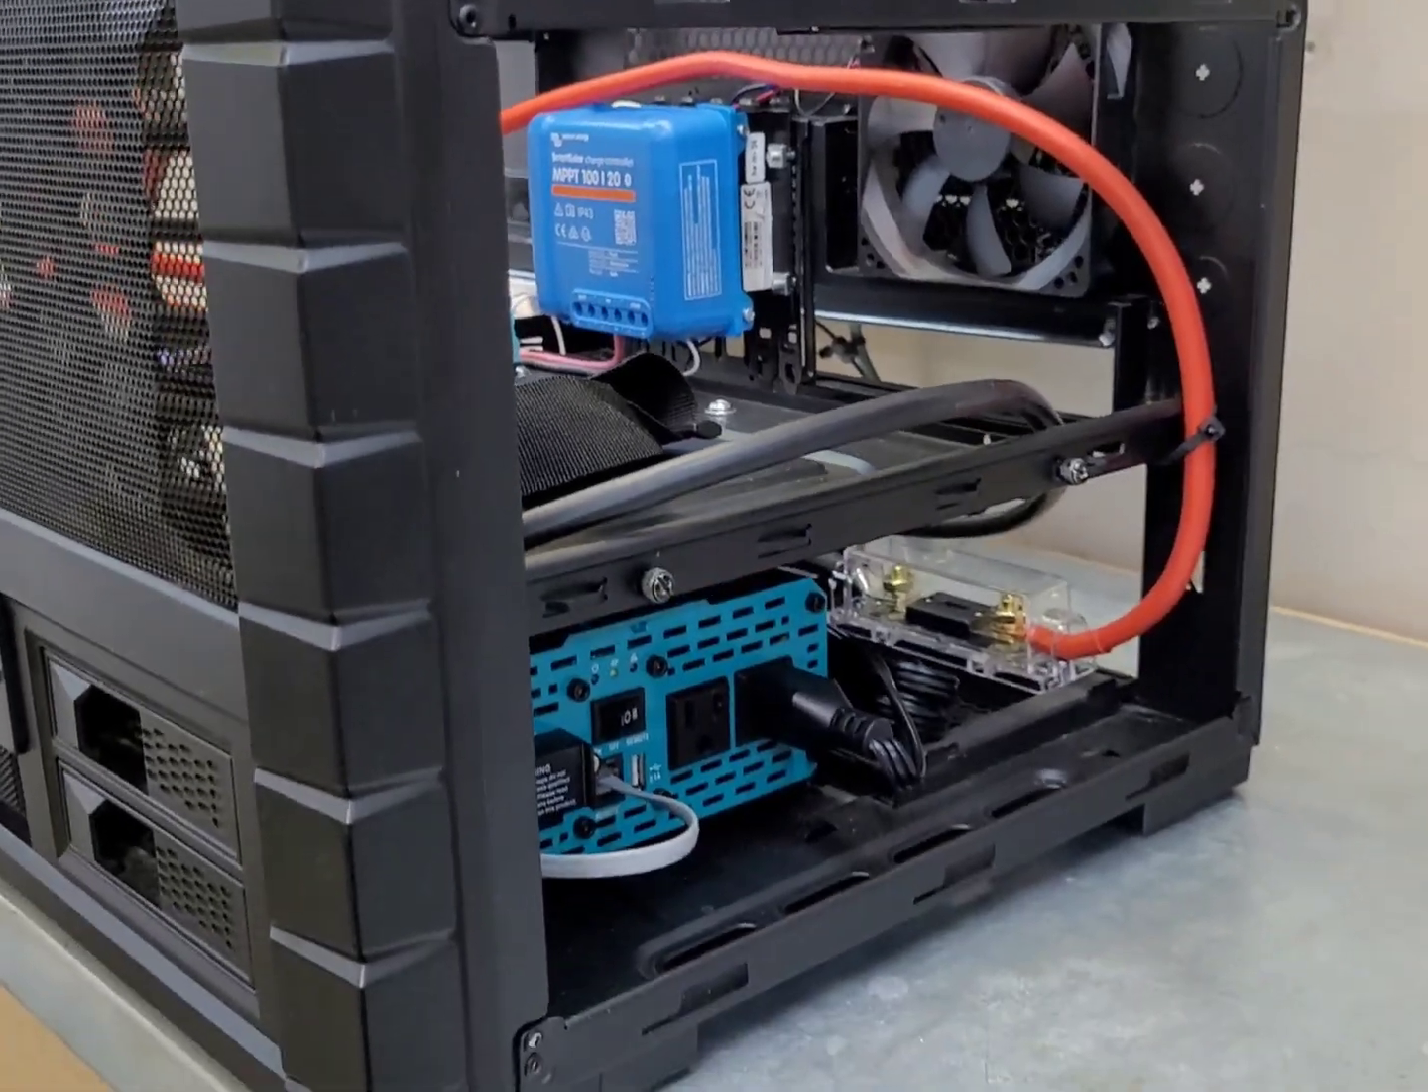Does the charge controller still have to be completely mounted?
No.